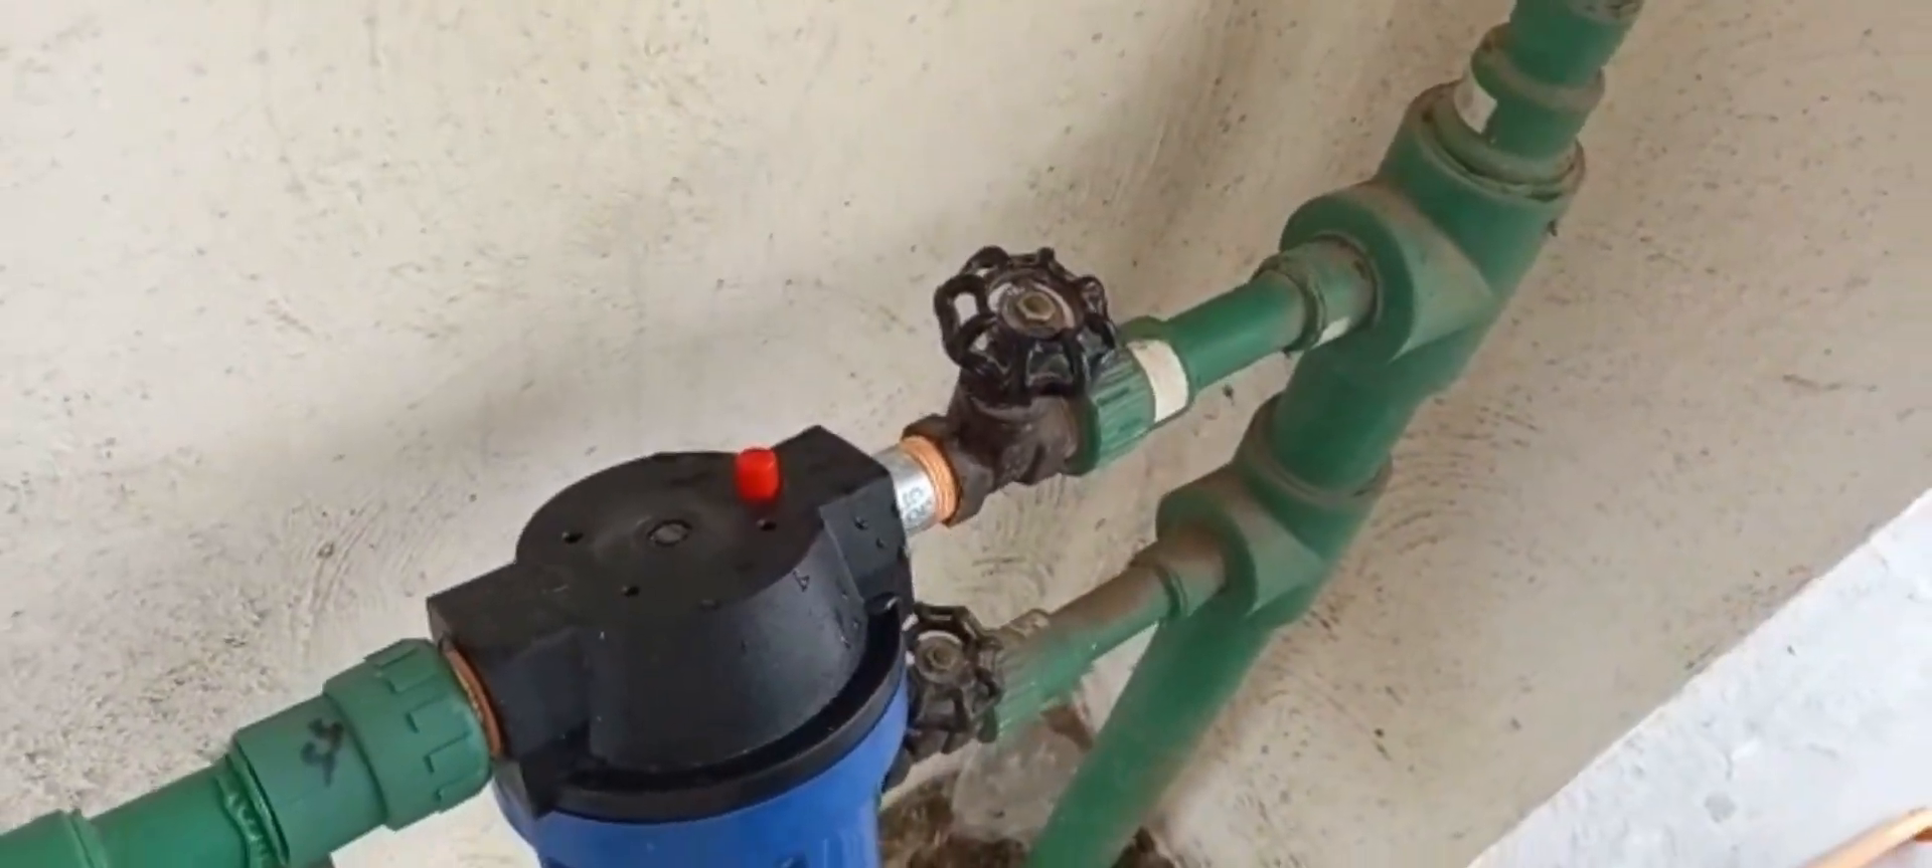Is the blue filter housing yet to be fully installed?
No.